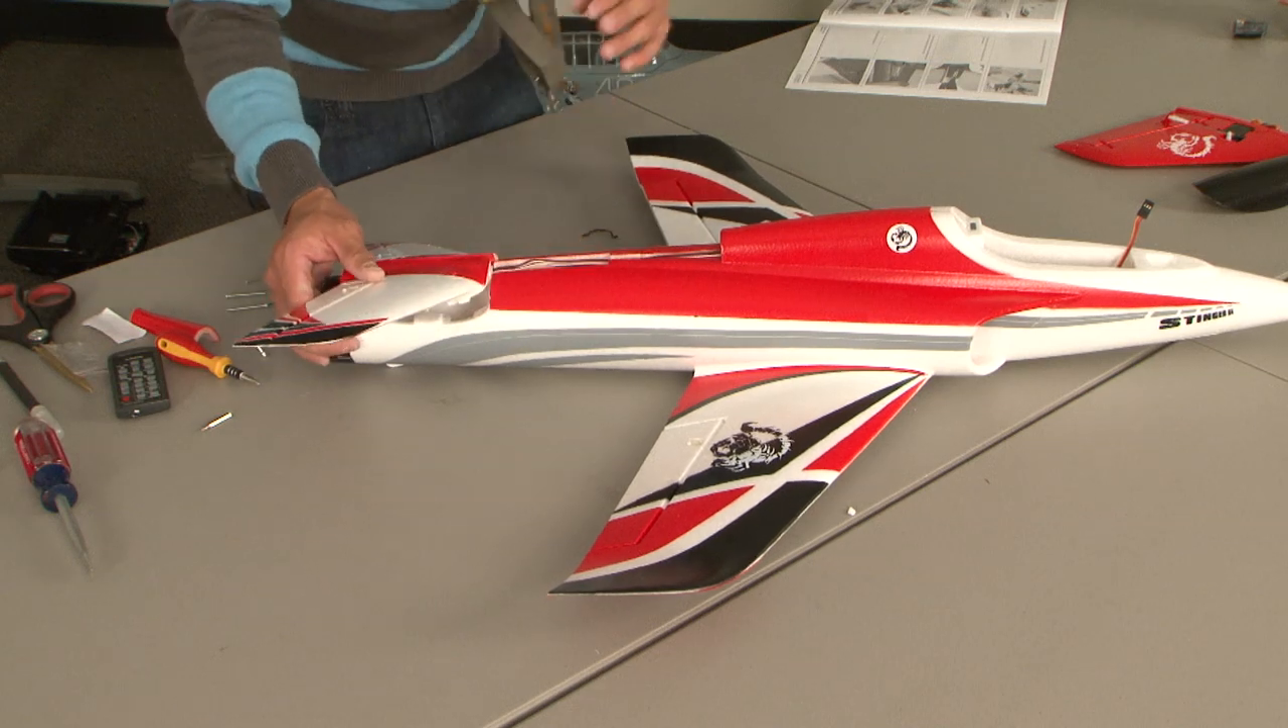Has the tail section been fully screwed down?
No.